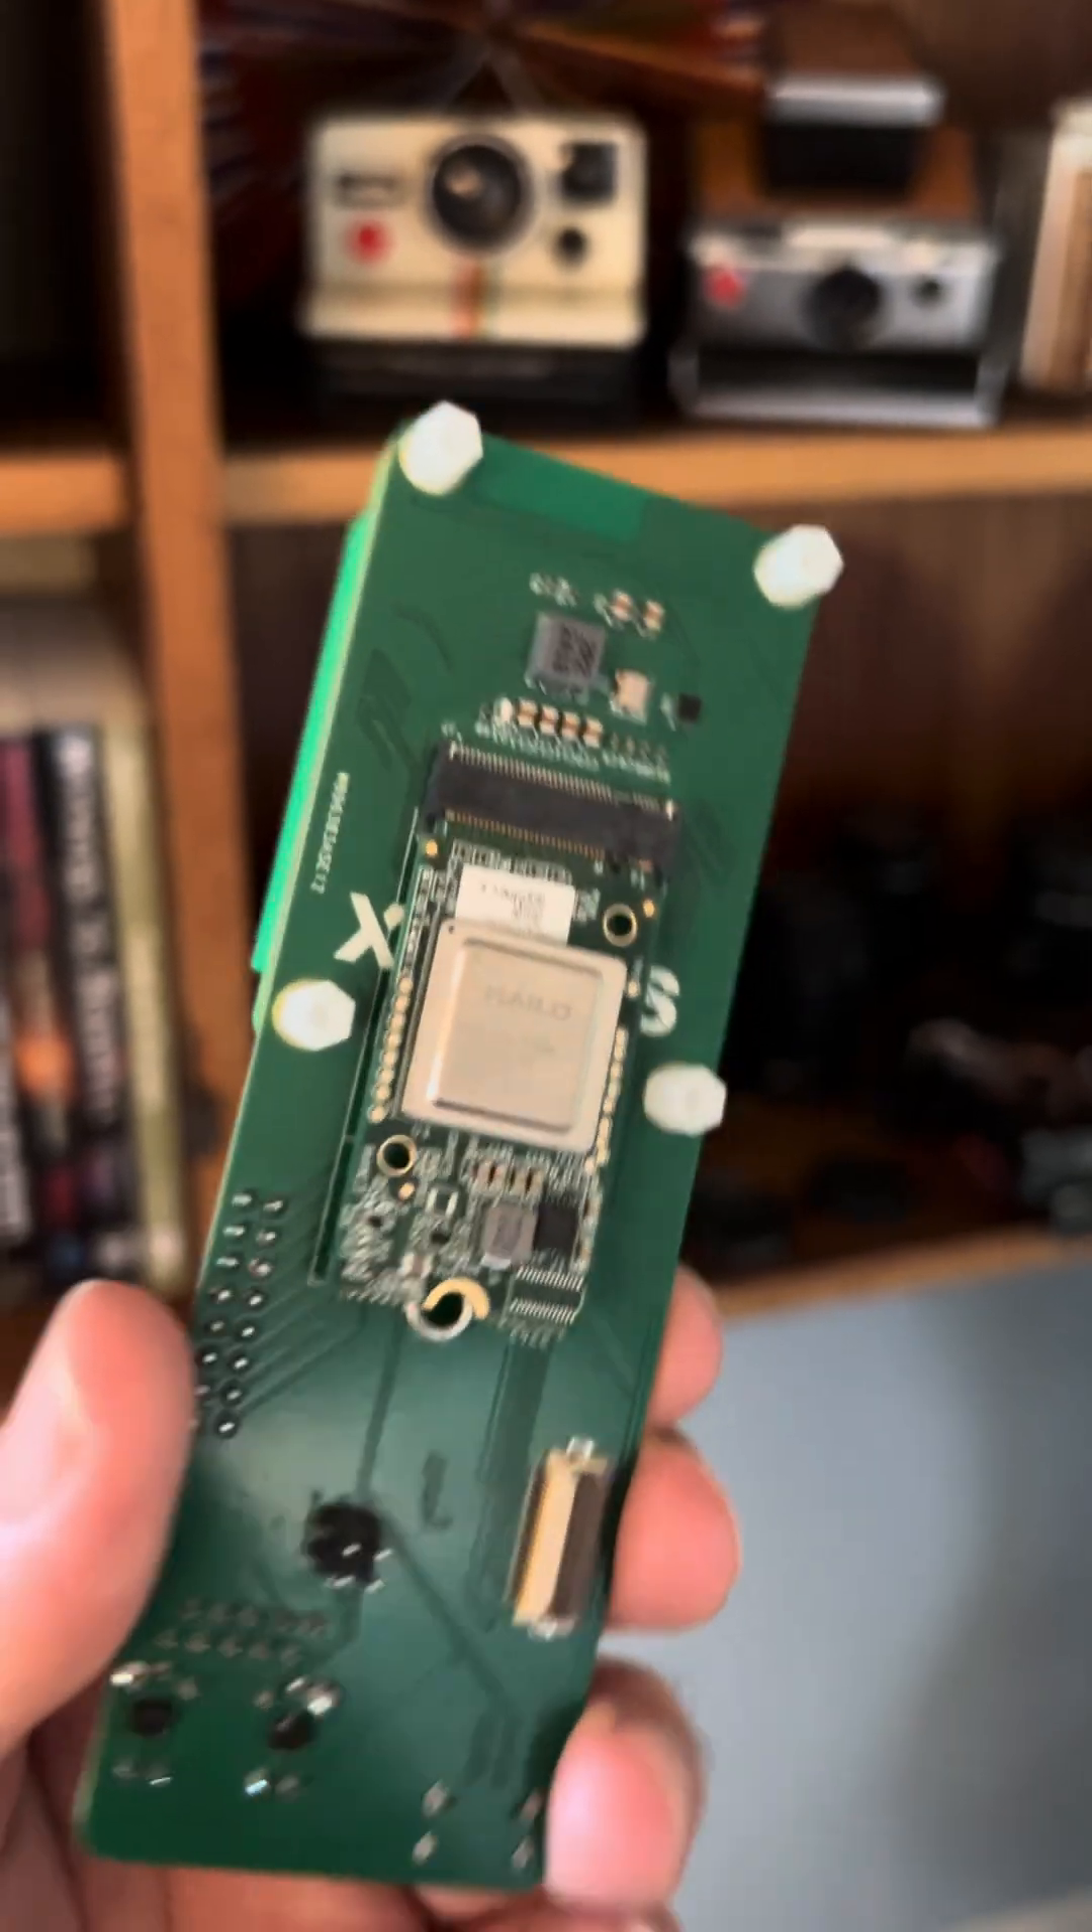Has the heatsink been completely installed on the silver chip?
No.